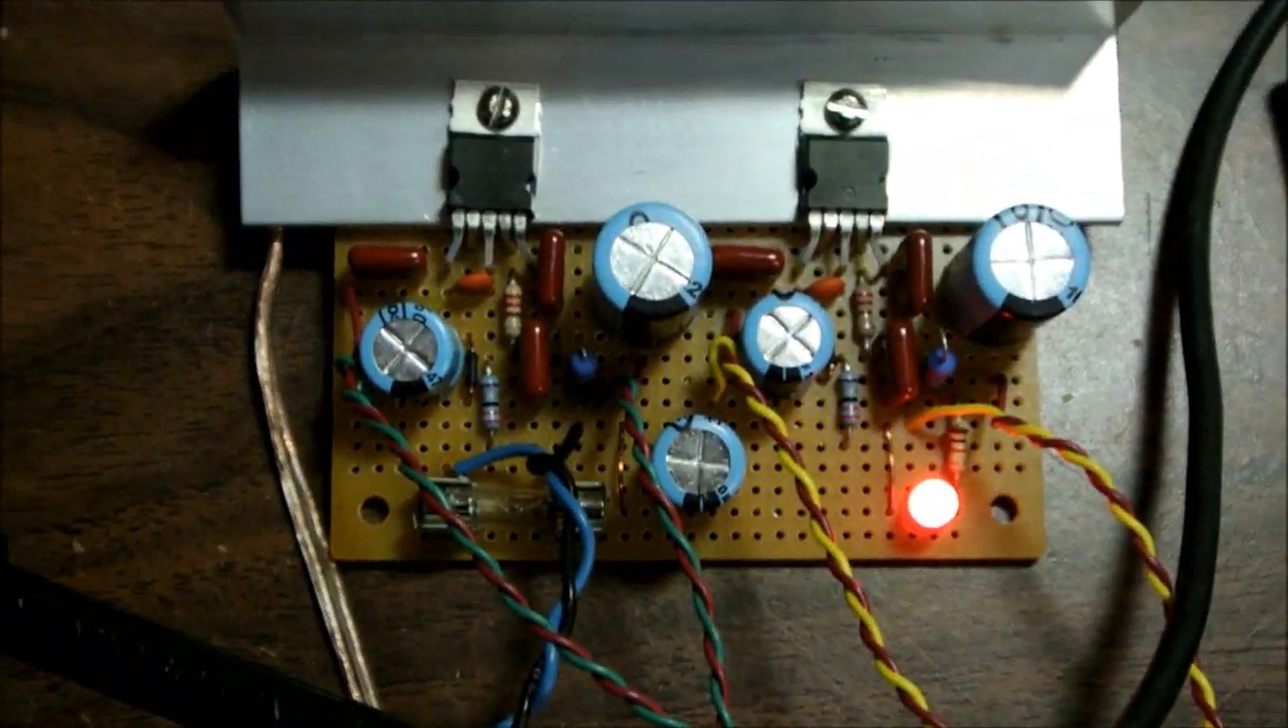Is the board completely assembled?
Yes.